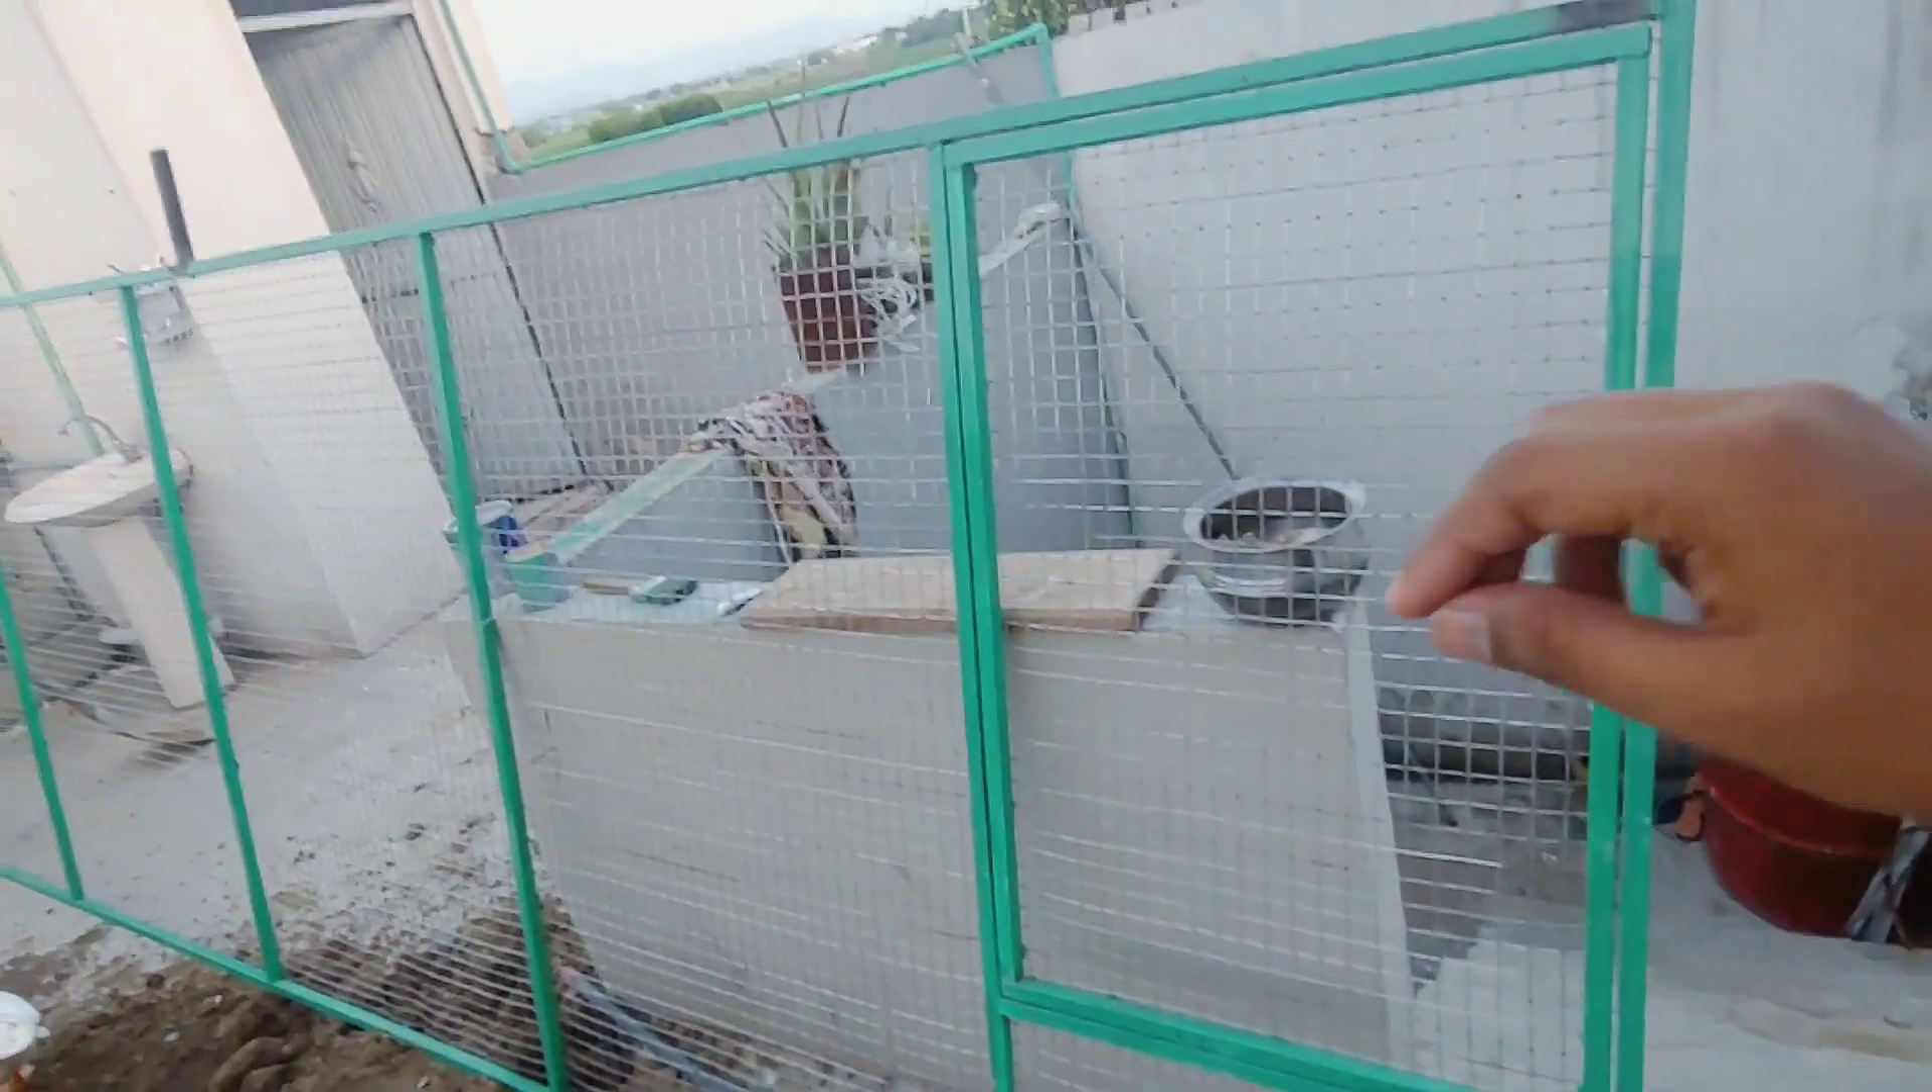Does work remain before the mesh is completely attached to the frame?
No.